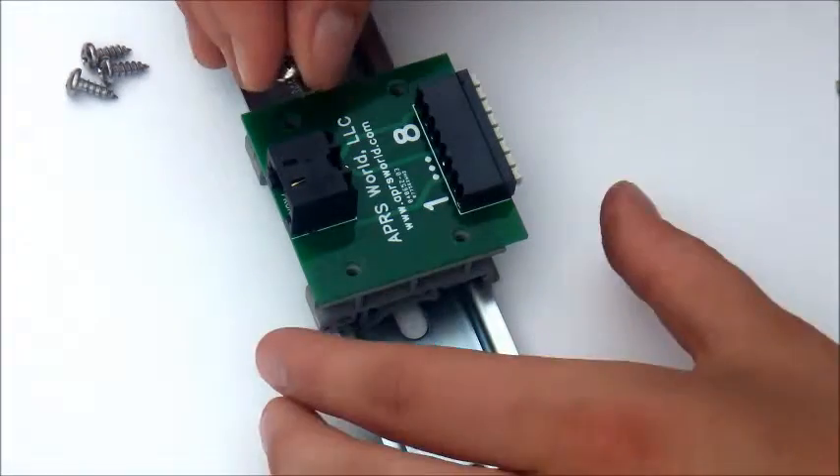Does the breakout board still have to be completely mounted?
Yes.